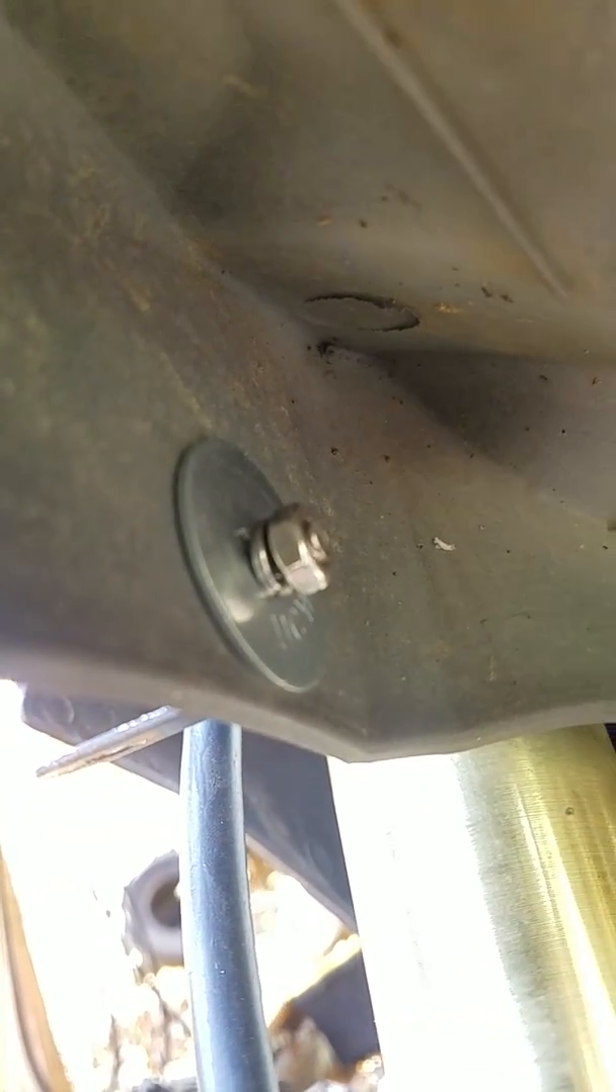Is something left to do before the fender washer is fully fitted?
No.